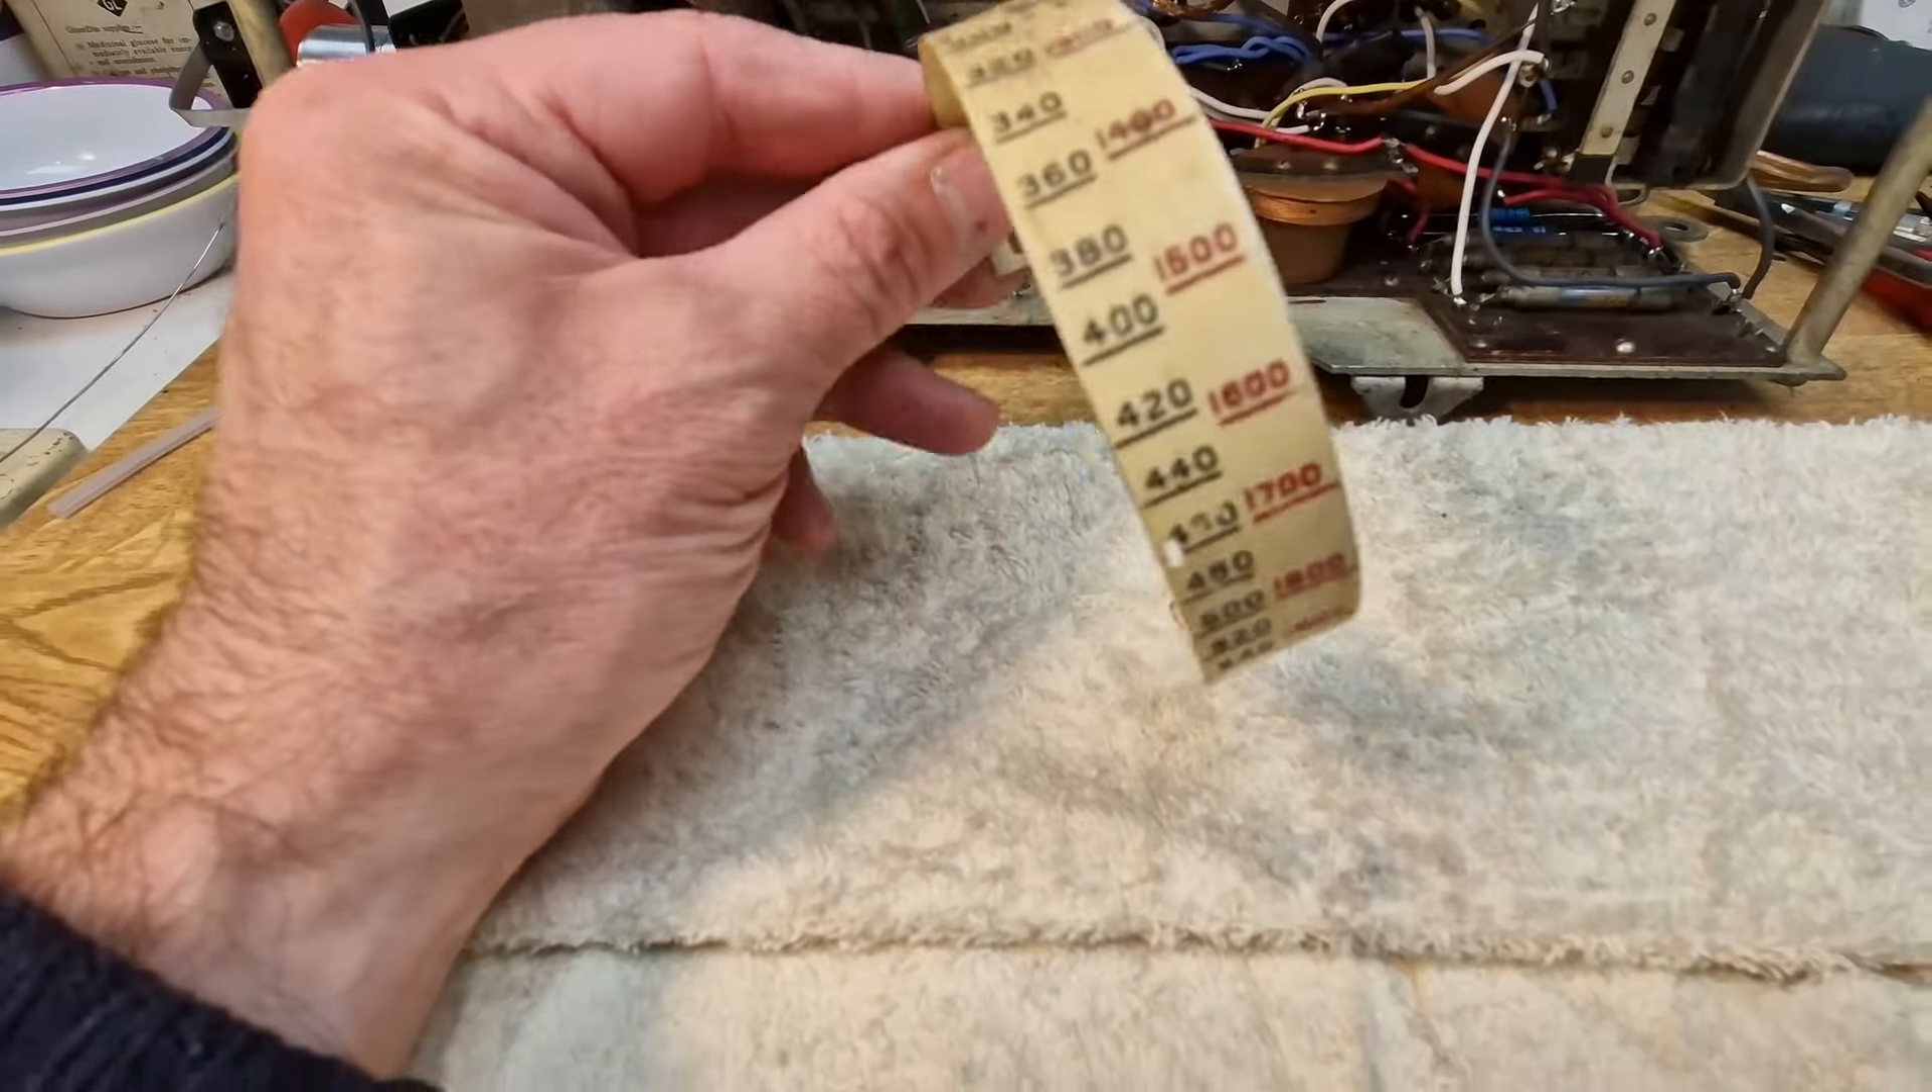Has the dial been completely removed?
Yes.